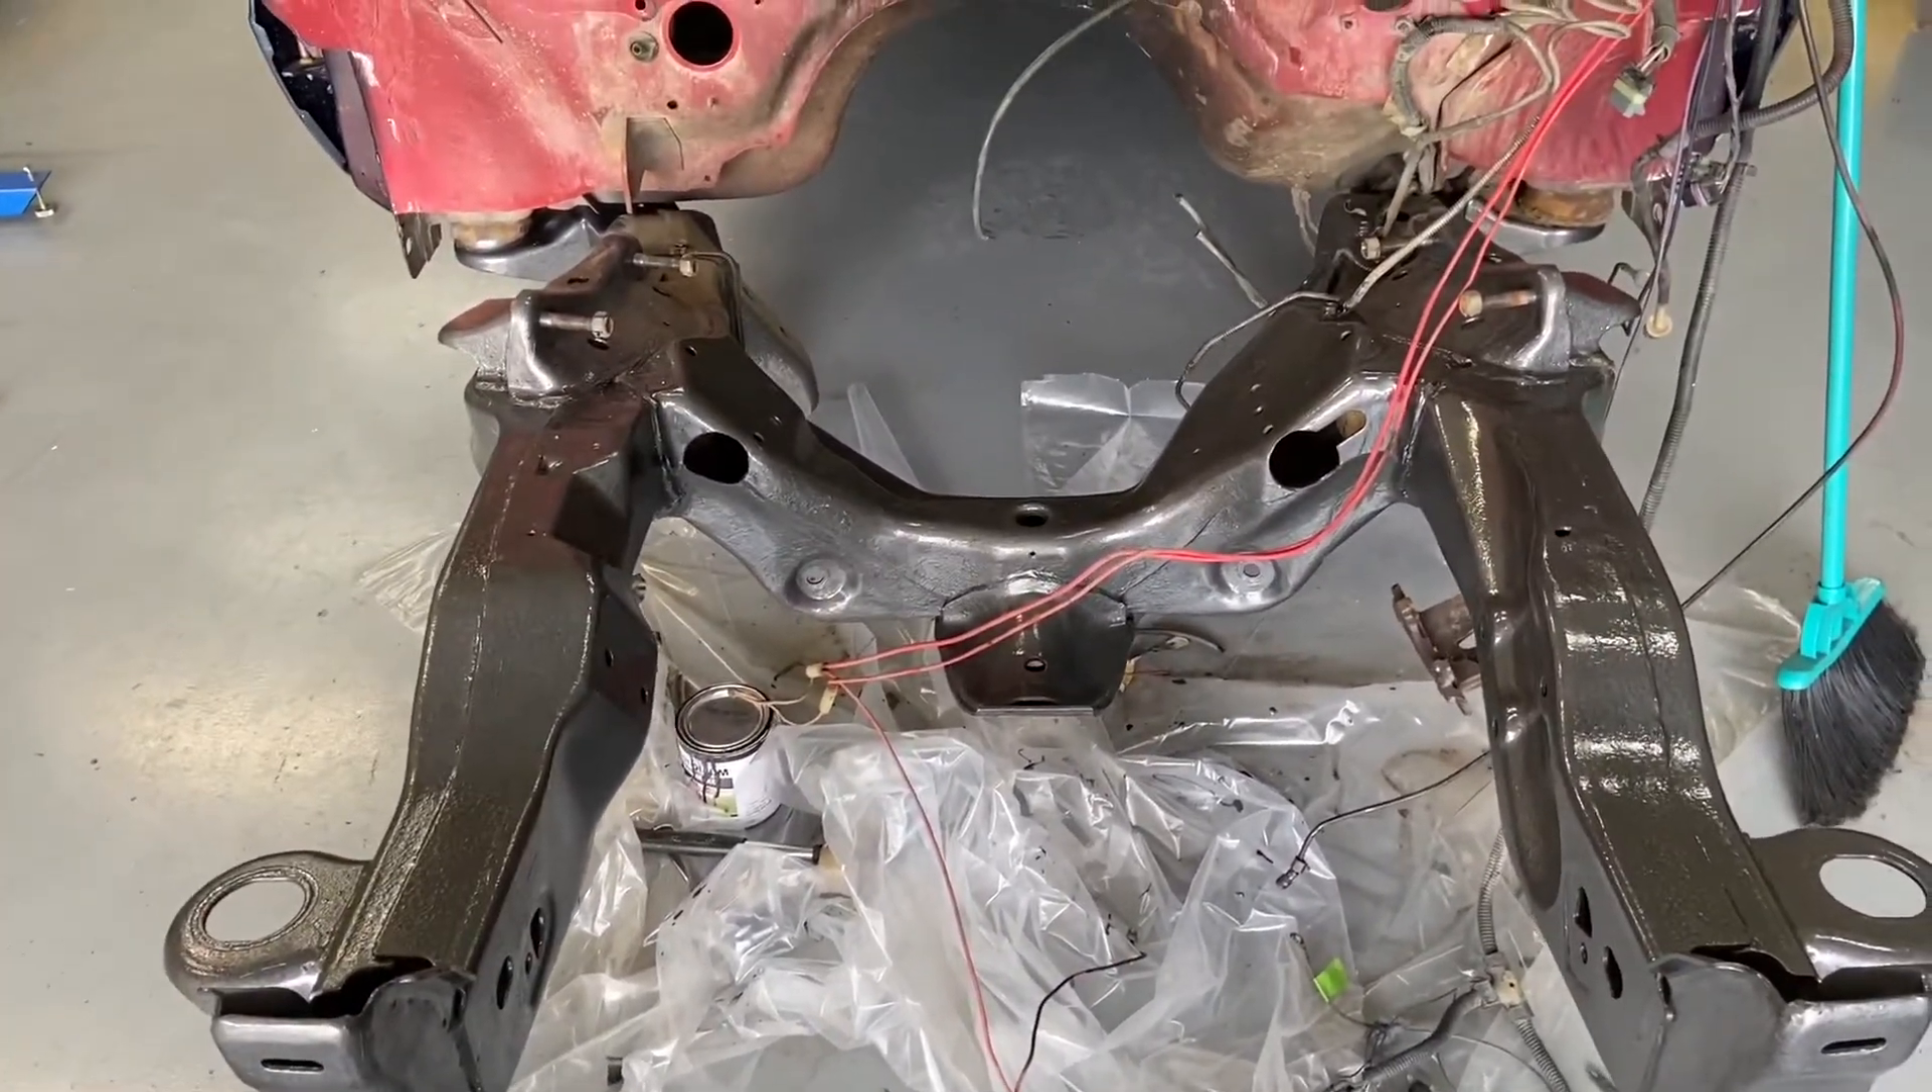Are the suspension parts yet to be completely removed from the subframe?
No.